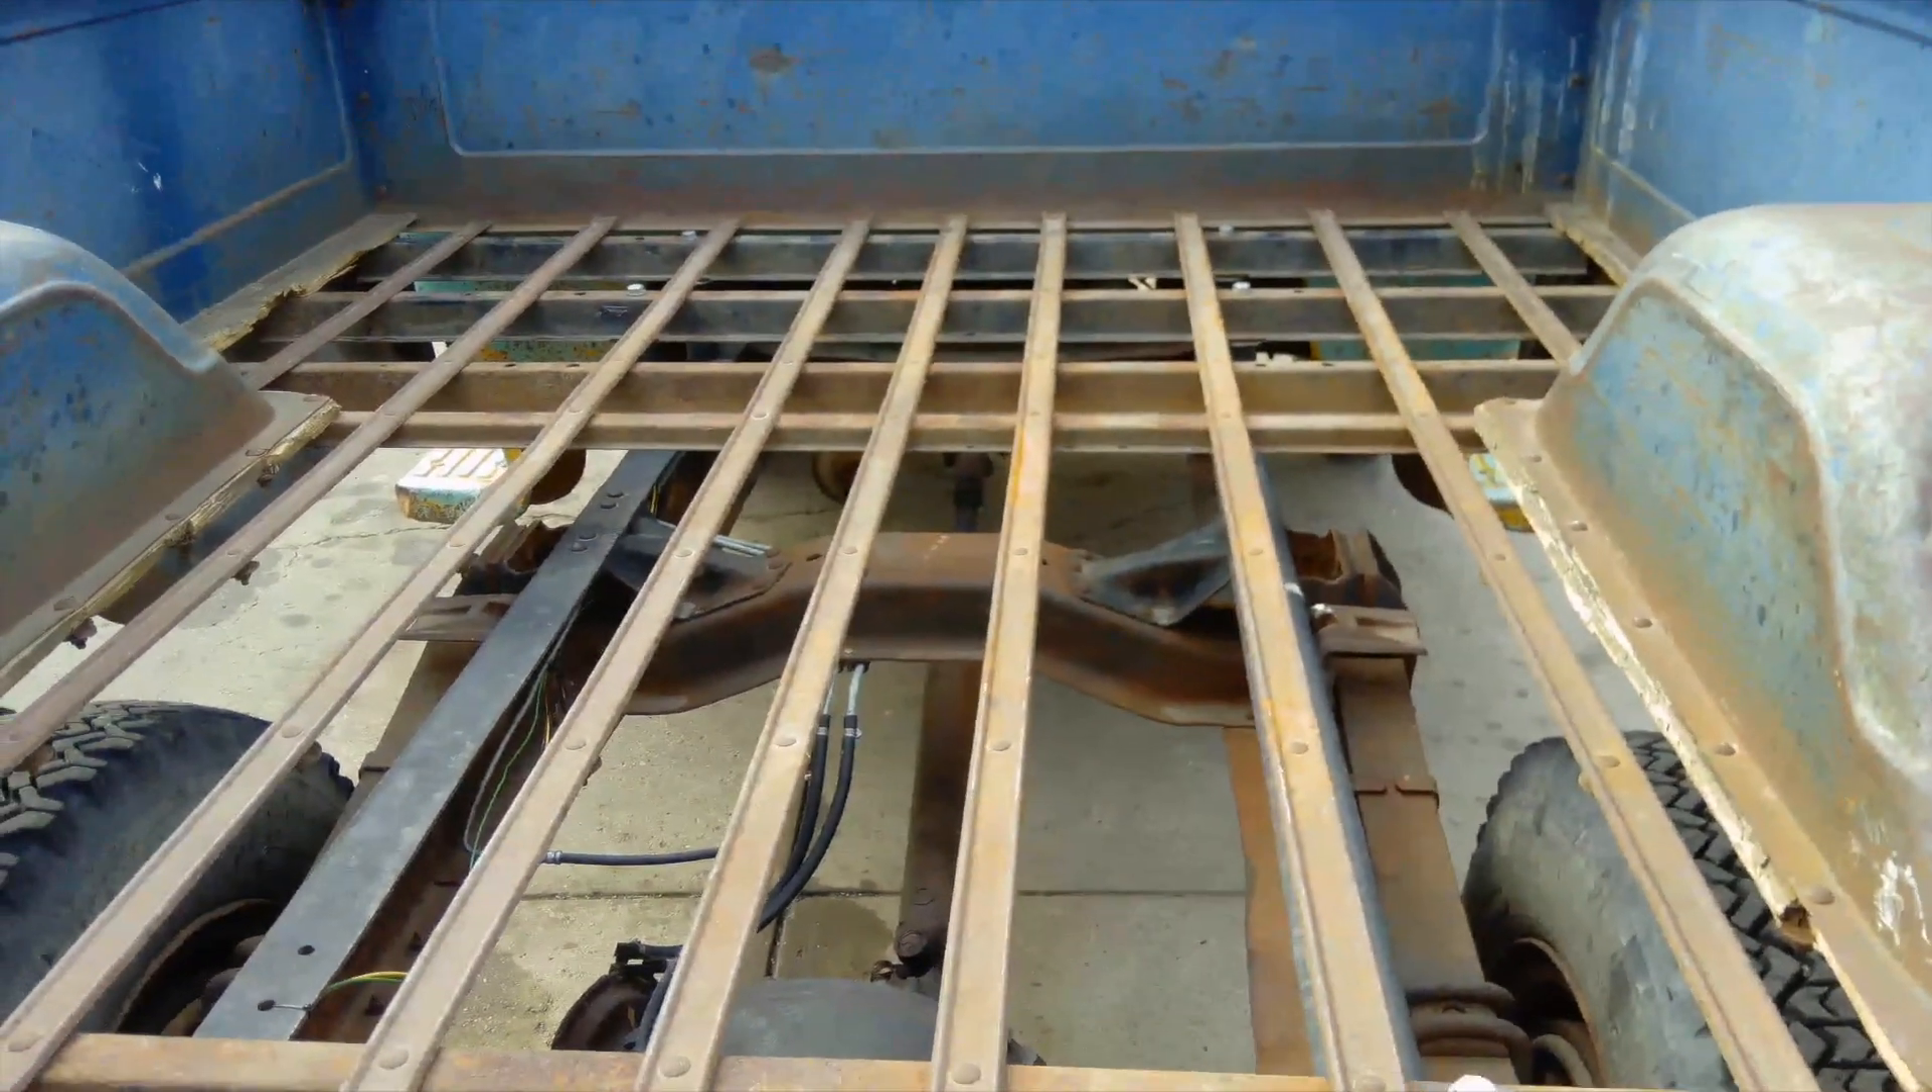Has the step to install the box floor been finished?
No.